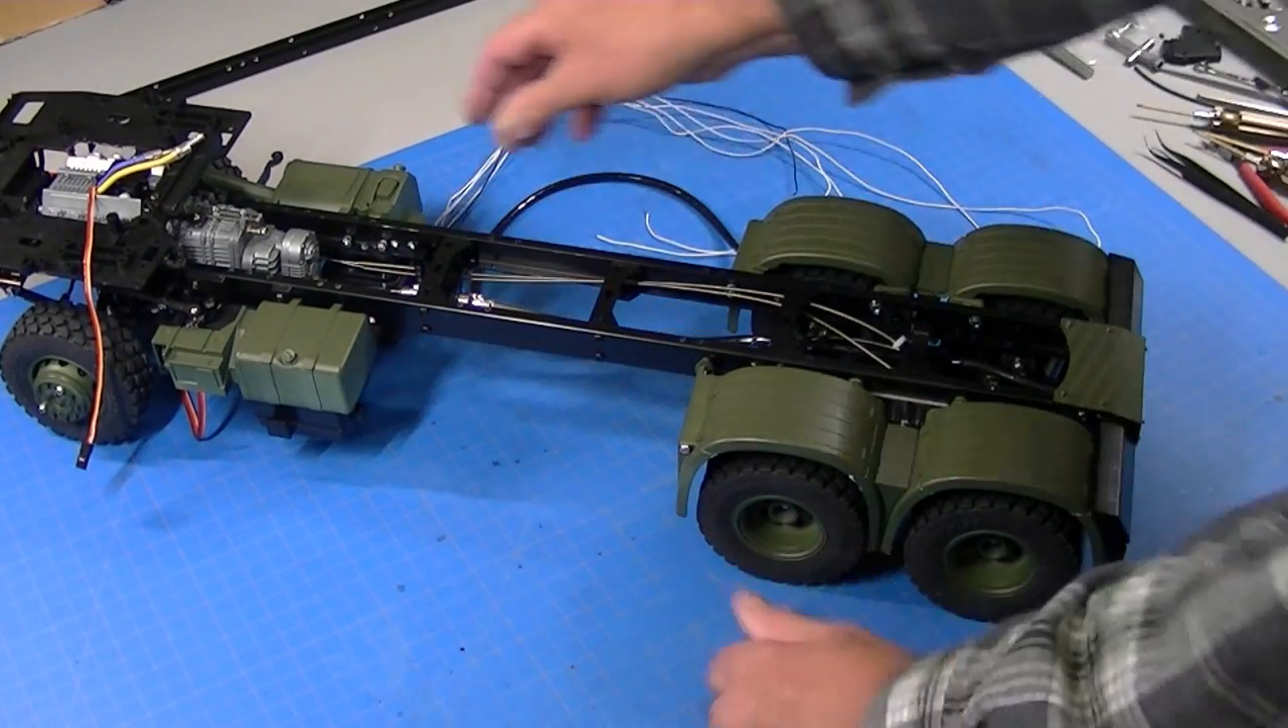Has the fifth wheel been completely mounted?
No.